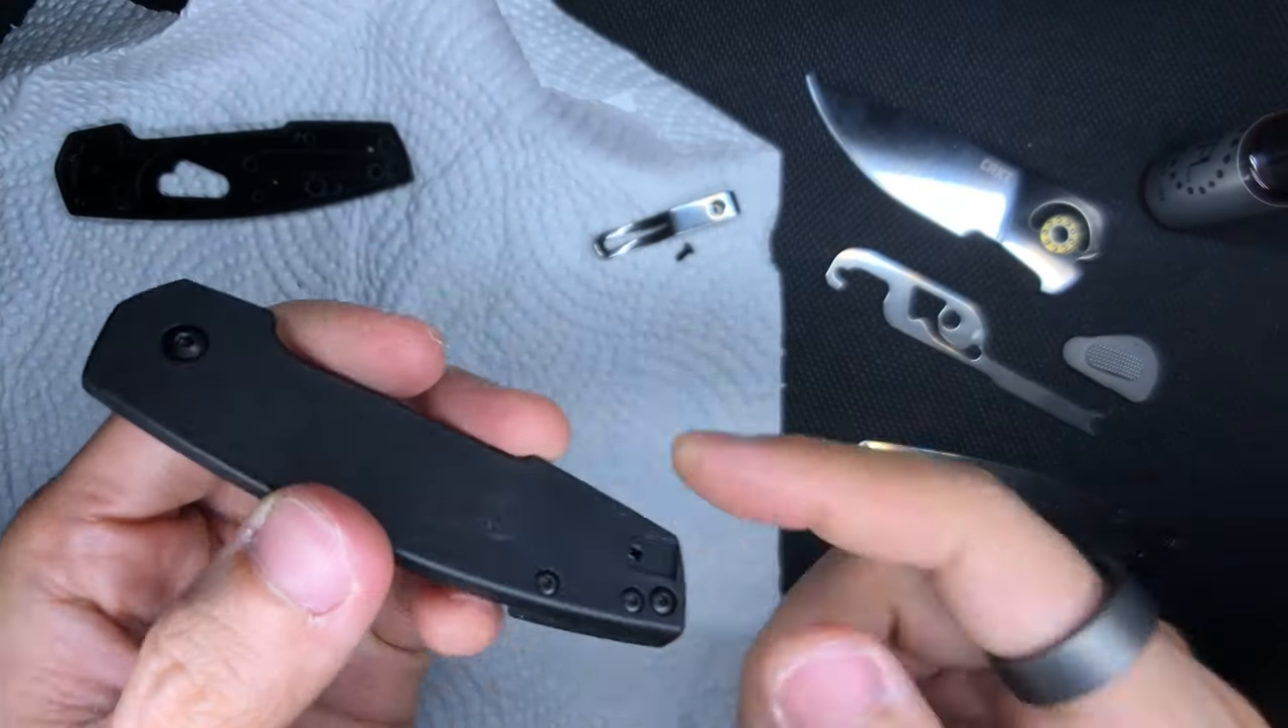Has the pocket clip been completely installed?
No.